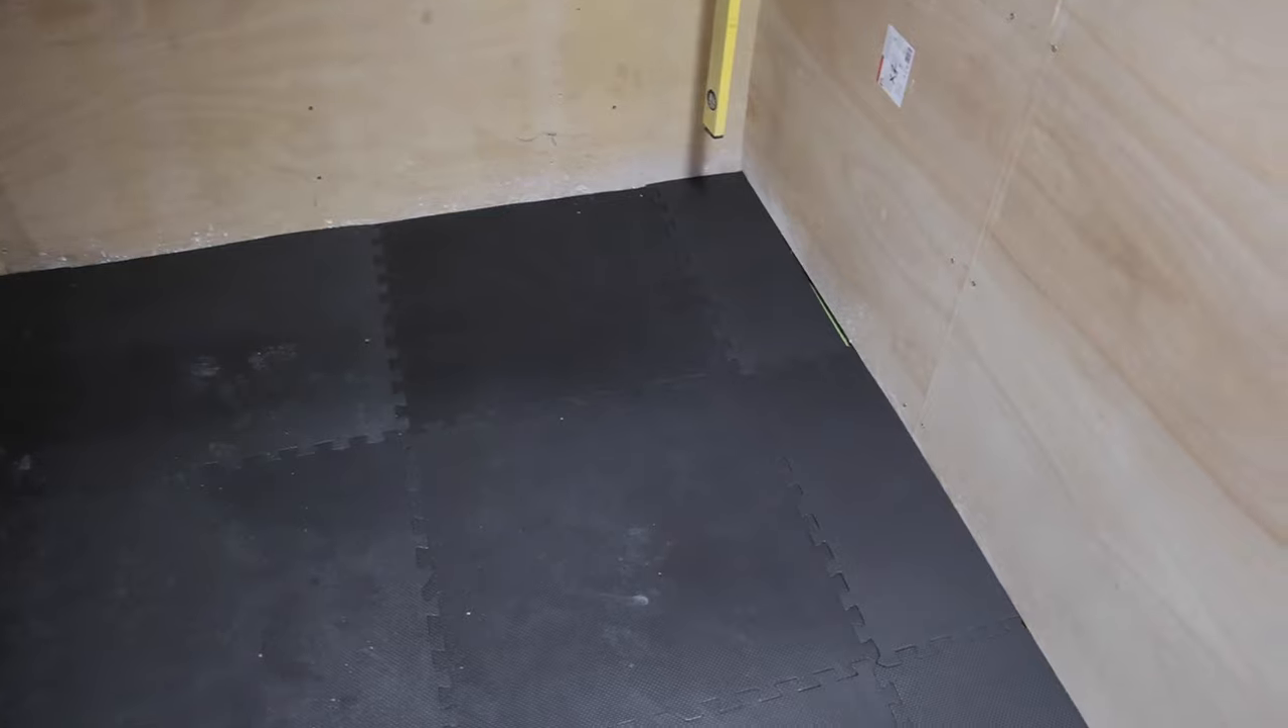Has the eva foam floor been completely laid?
Yes.